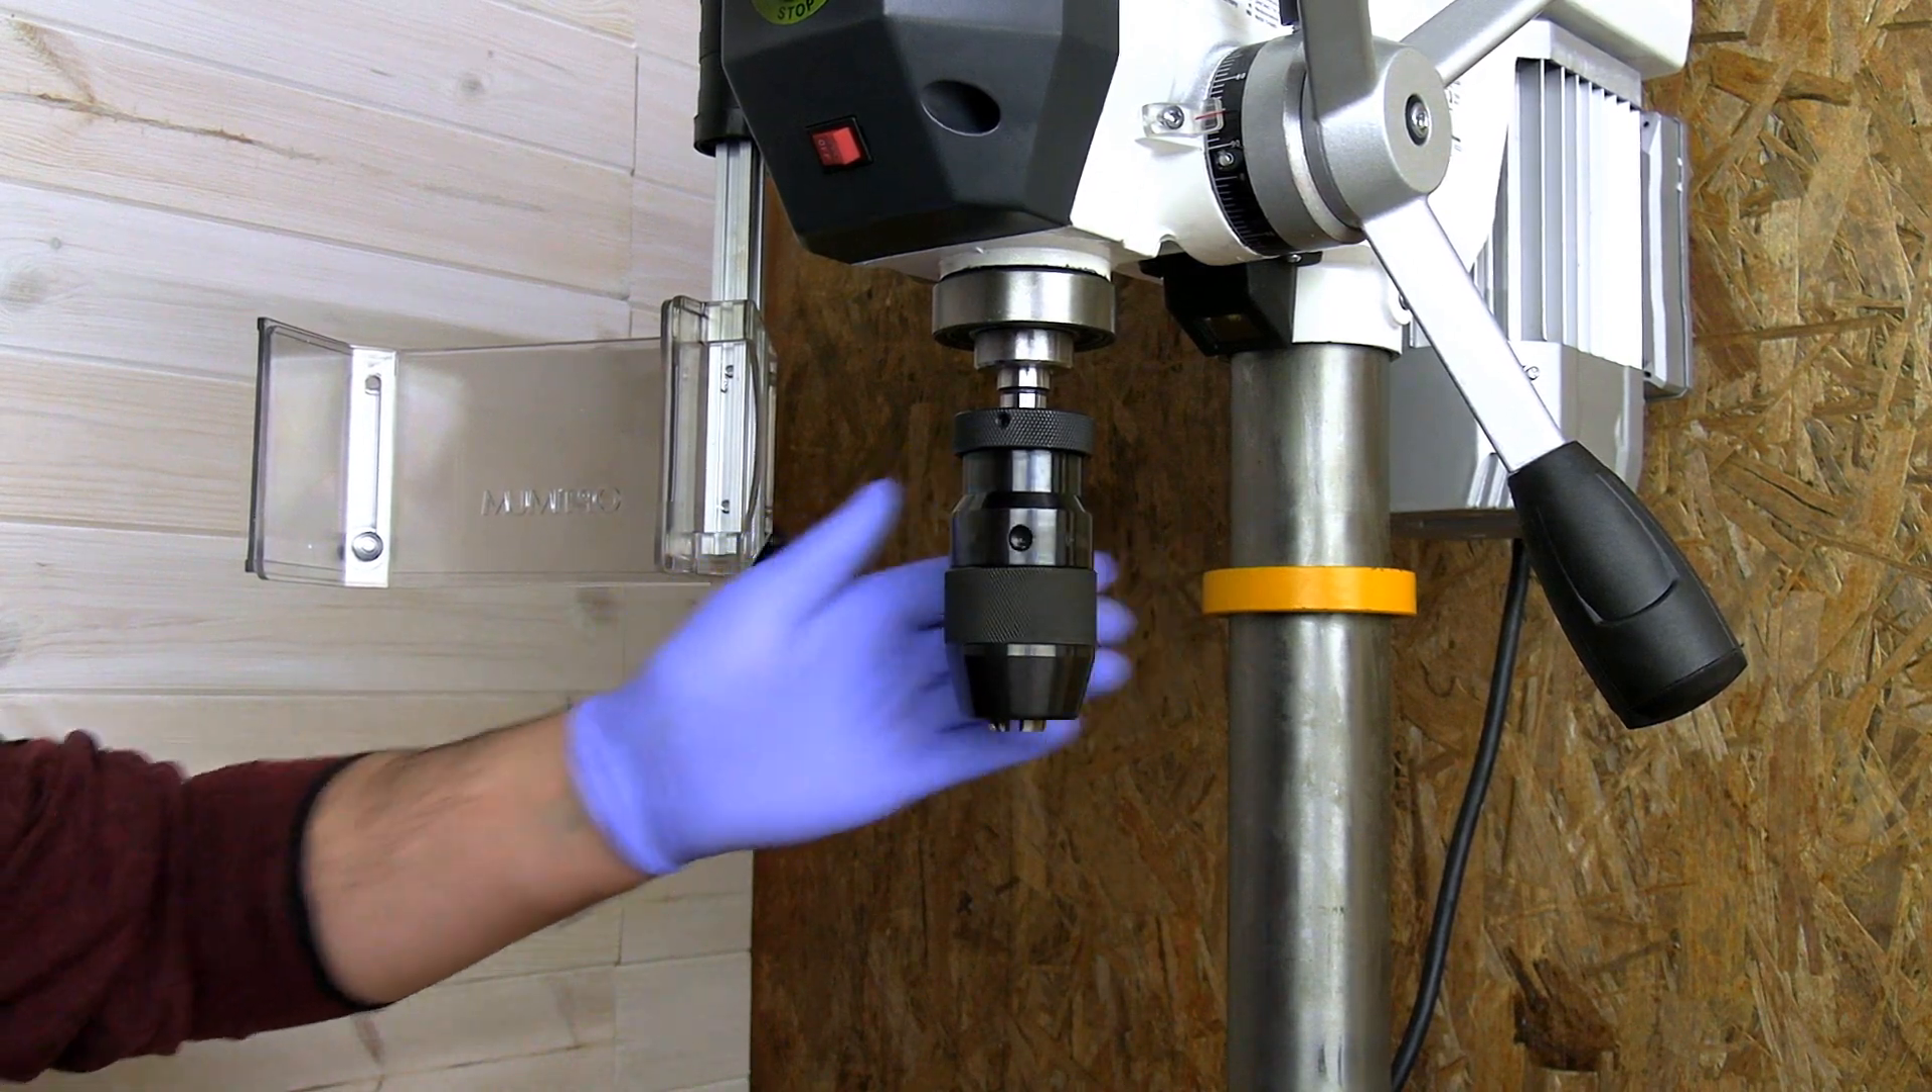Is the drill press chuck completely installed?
Yes.